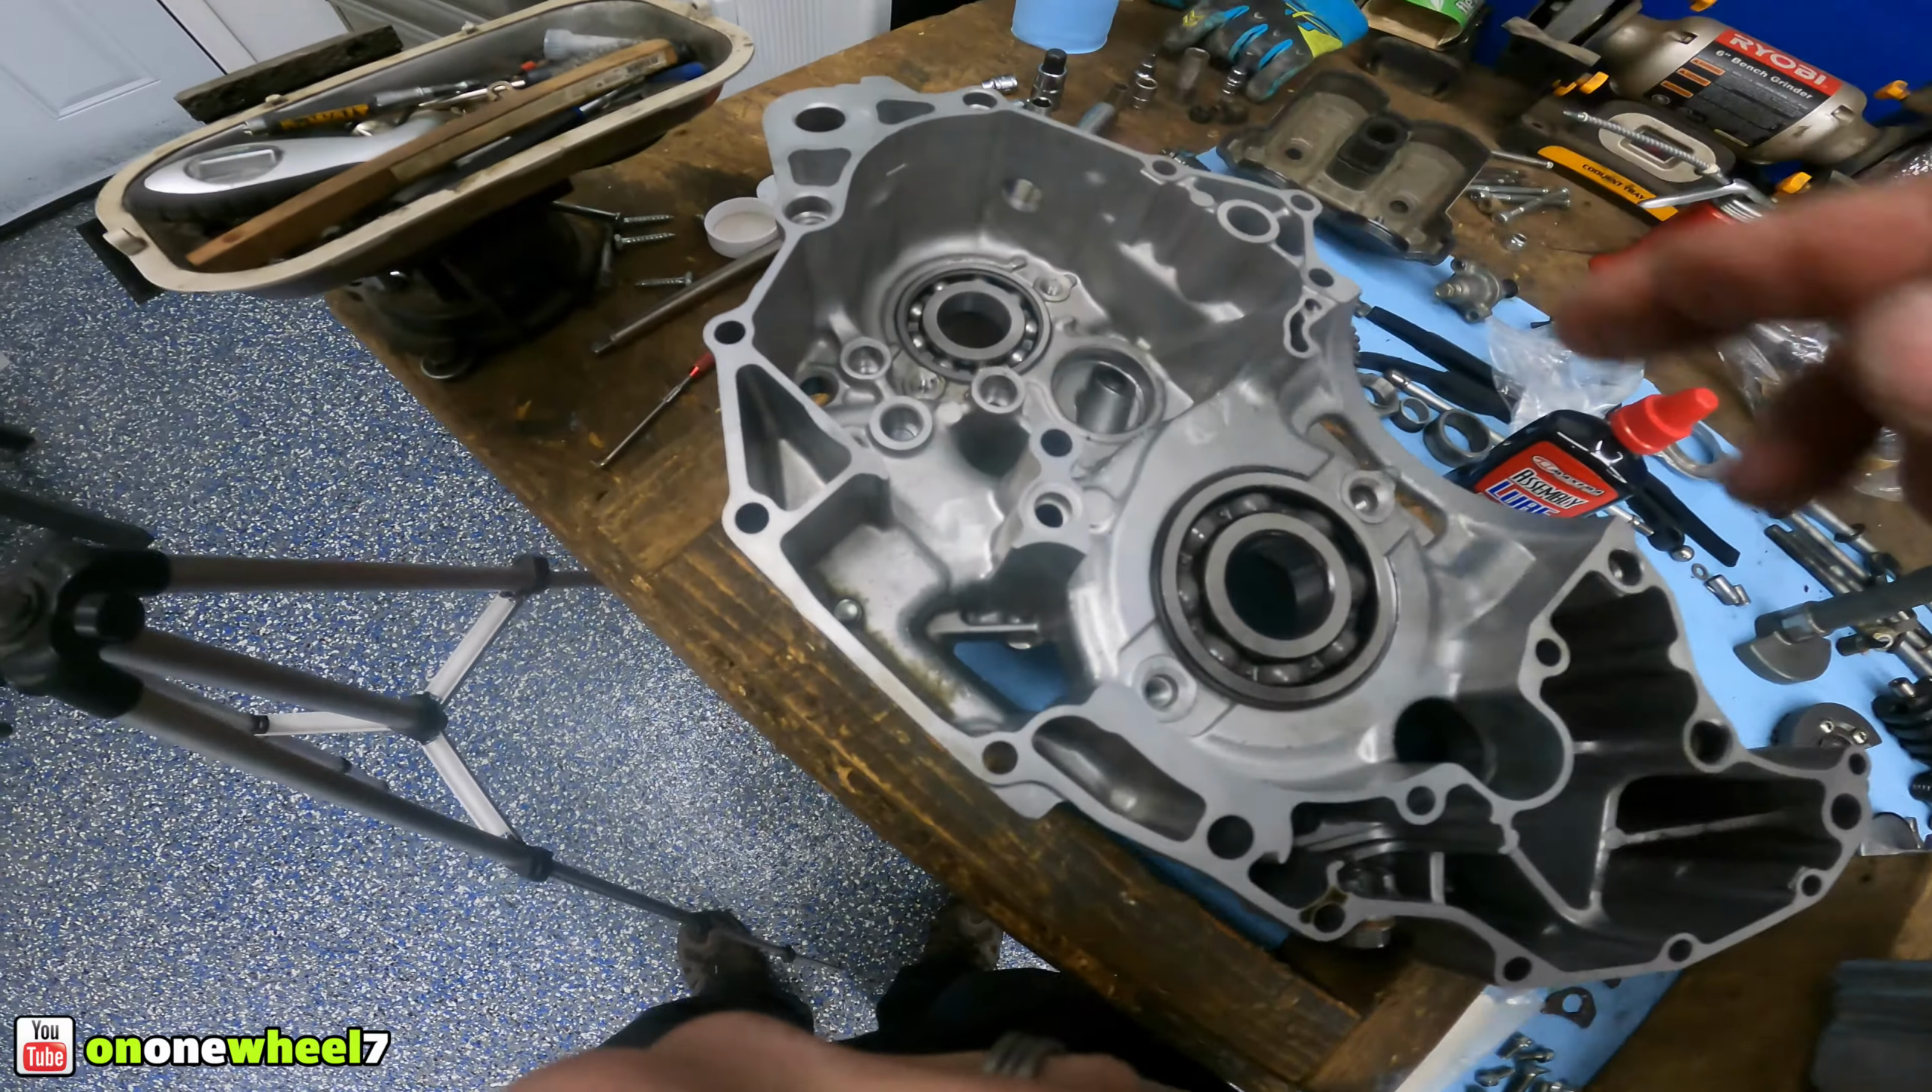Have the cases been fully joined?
No.